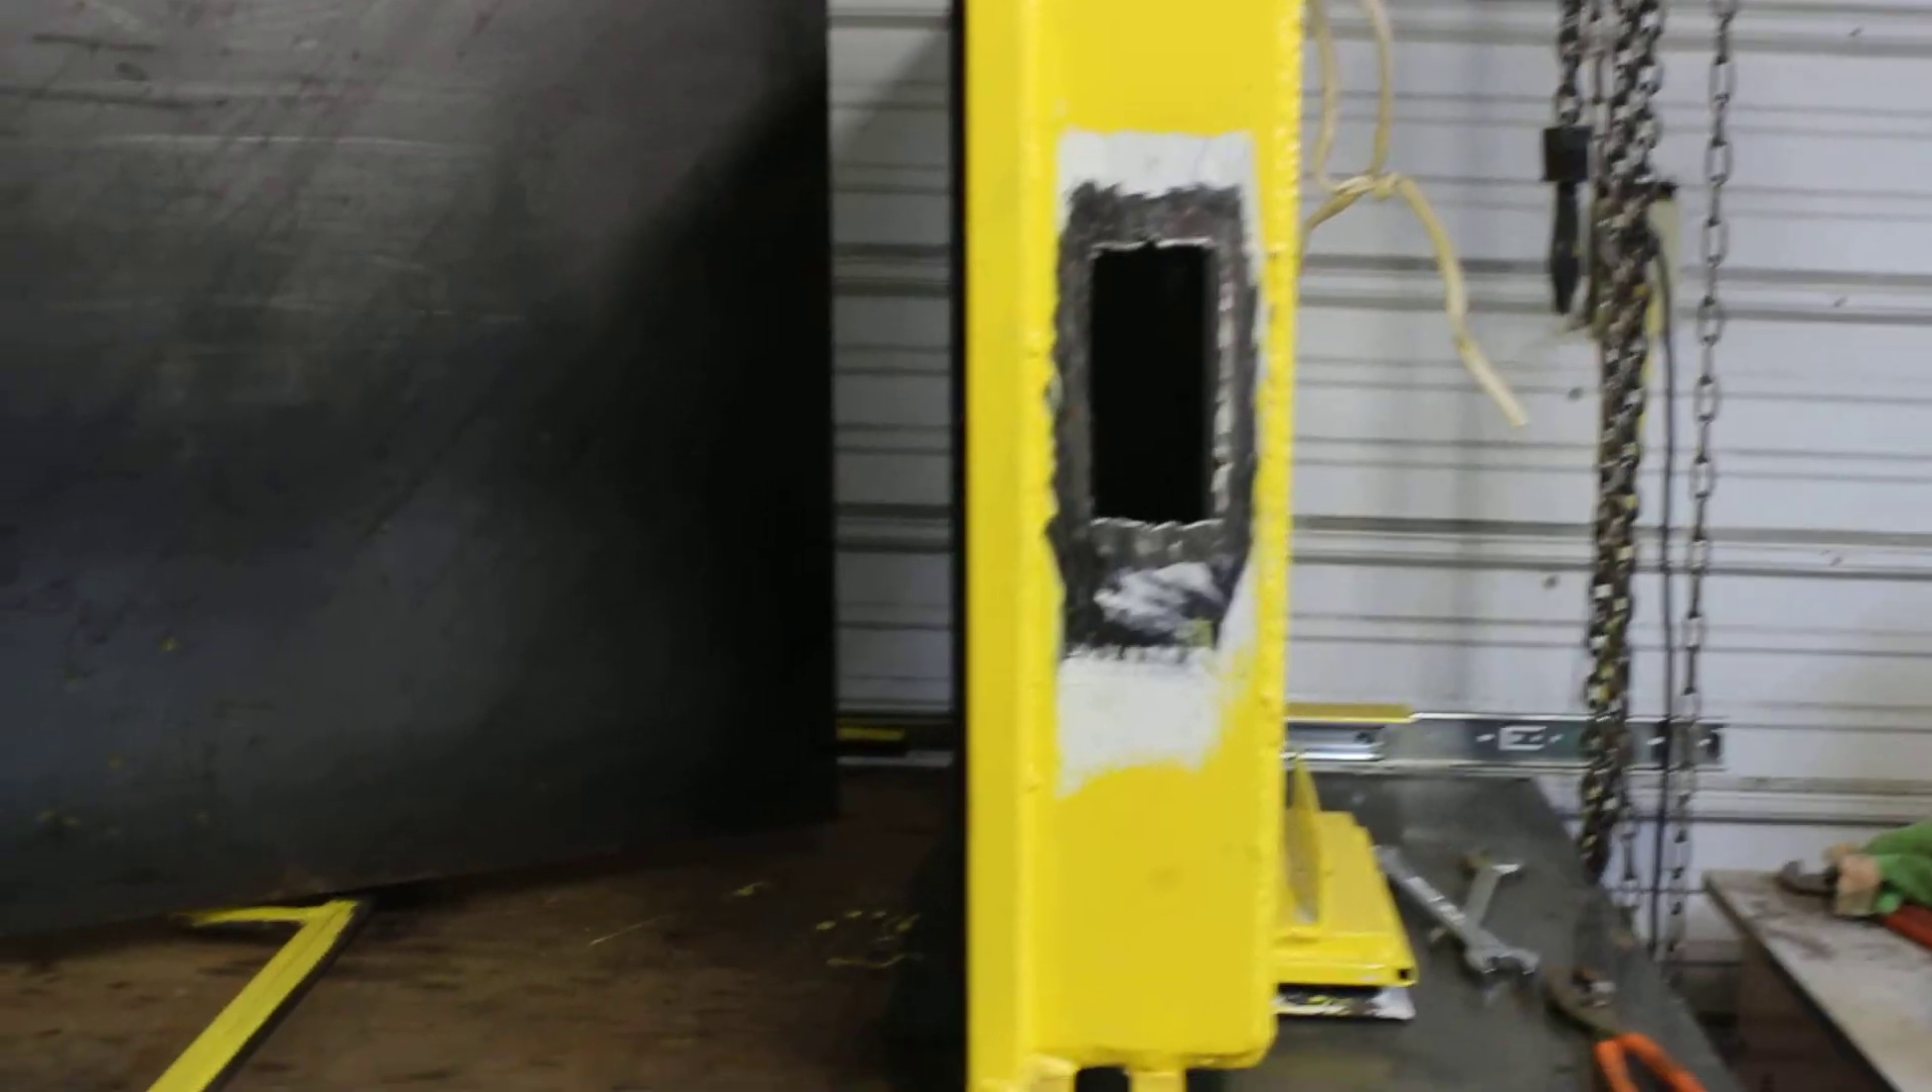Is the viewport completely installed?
No.